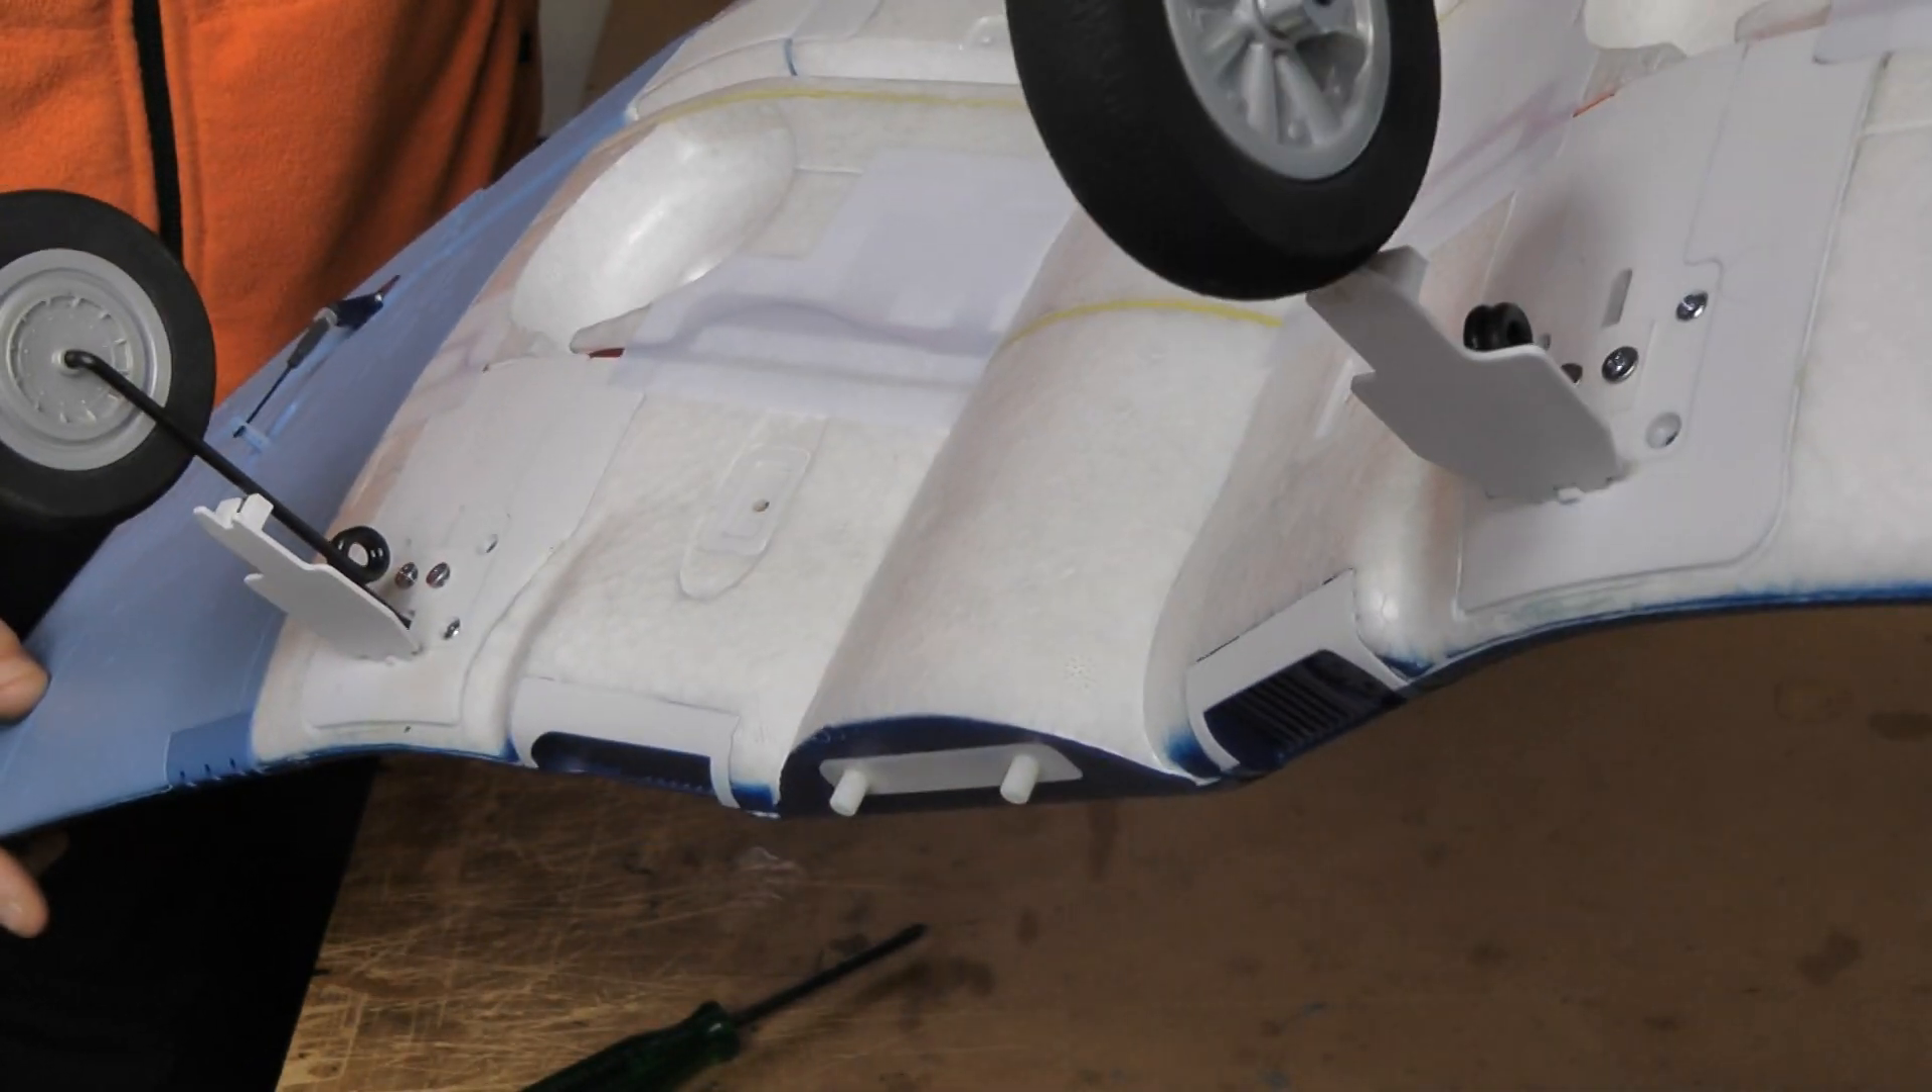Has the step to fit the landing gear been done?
Yes.